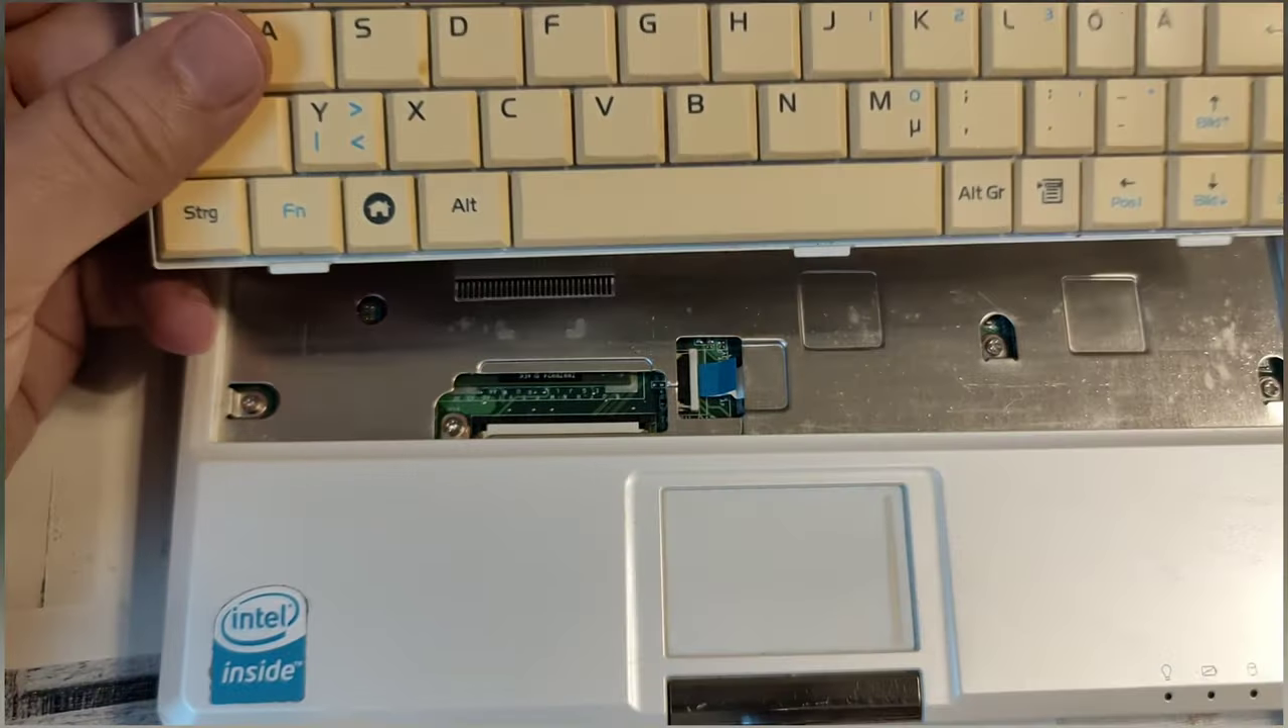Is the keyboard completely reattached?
No.